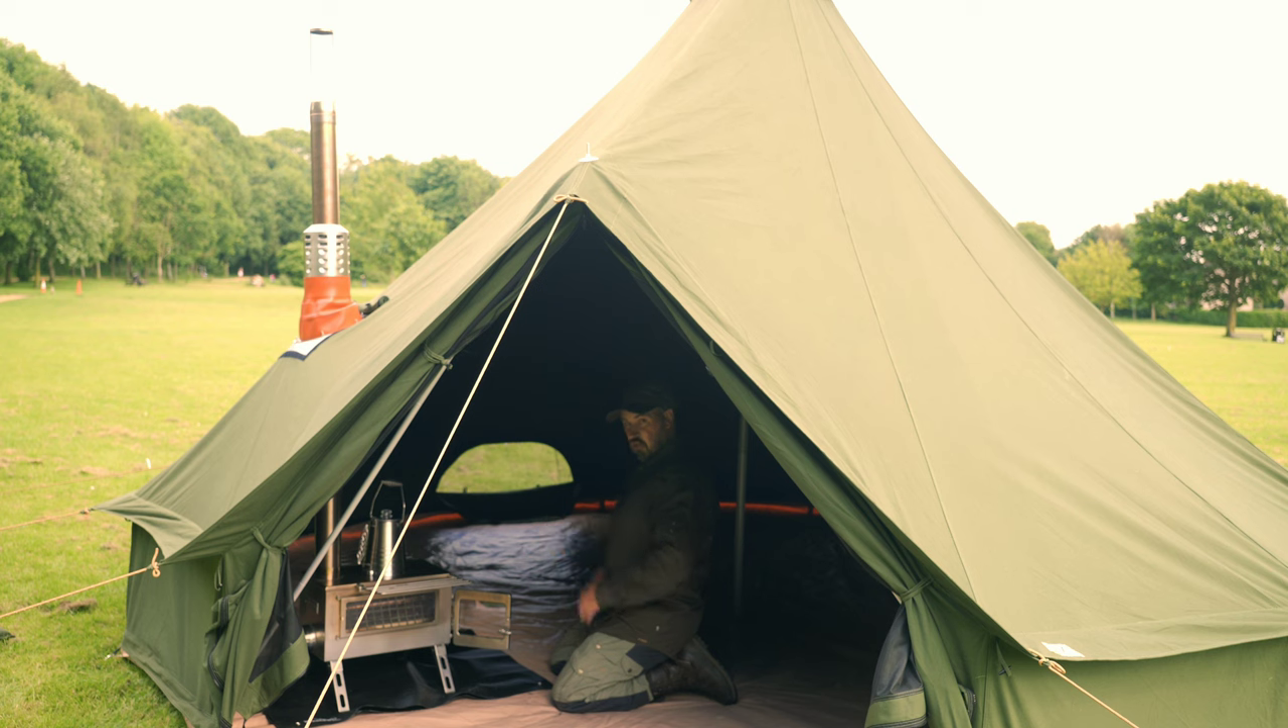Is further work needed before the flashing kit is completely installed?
No.